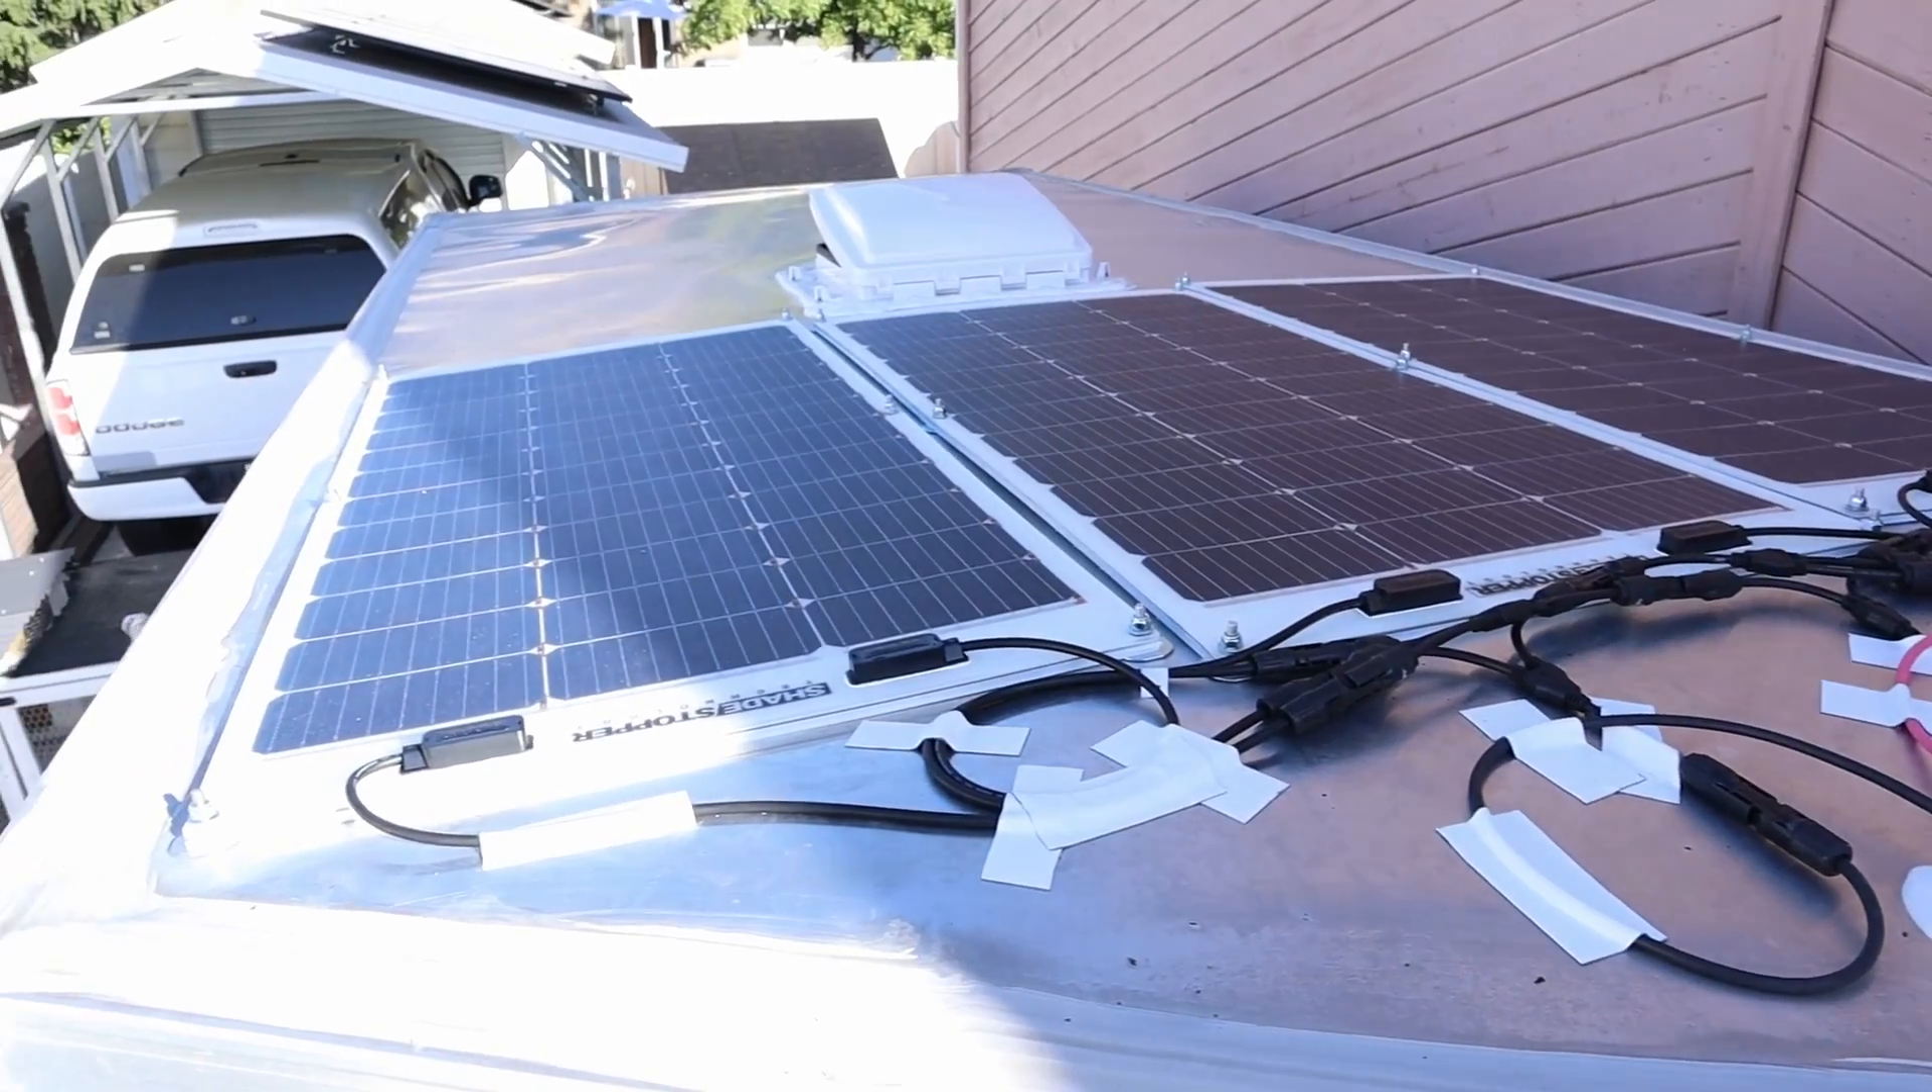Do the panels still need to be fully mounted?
No.